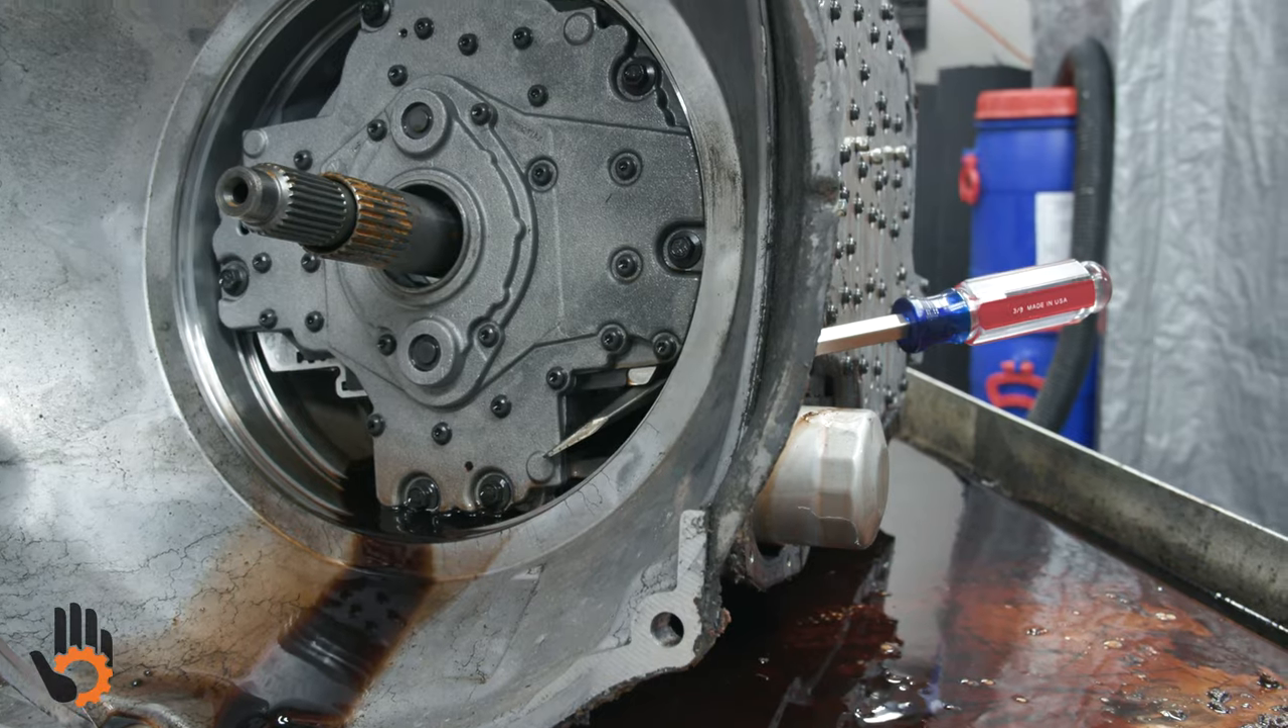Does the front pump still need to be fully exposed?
No.